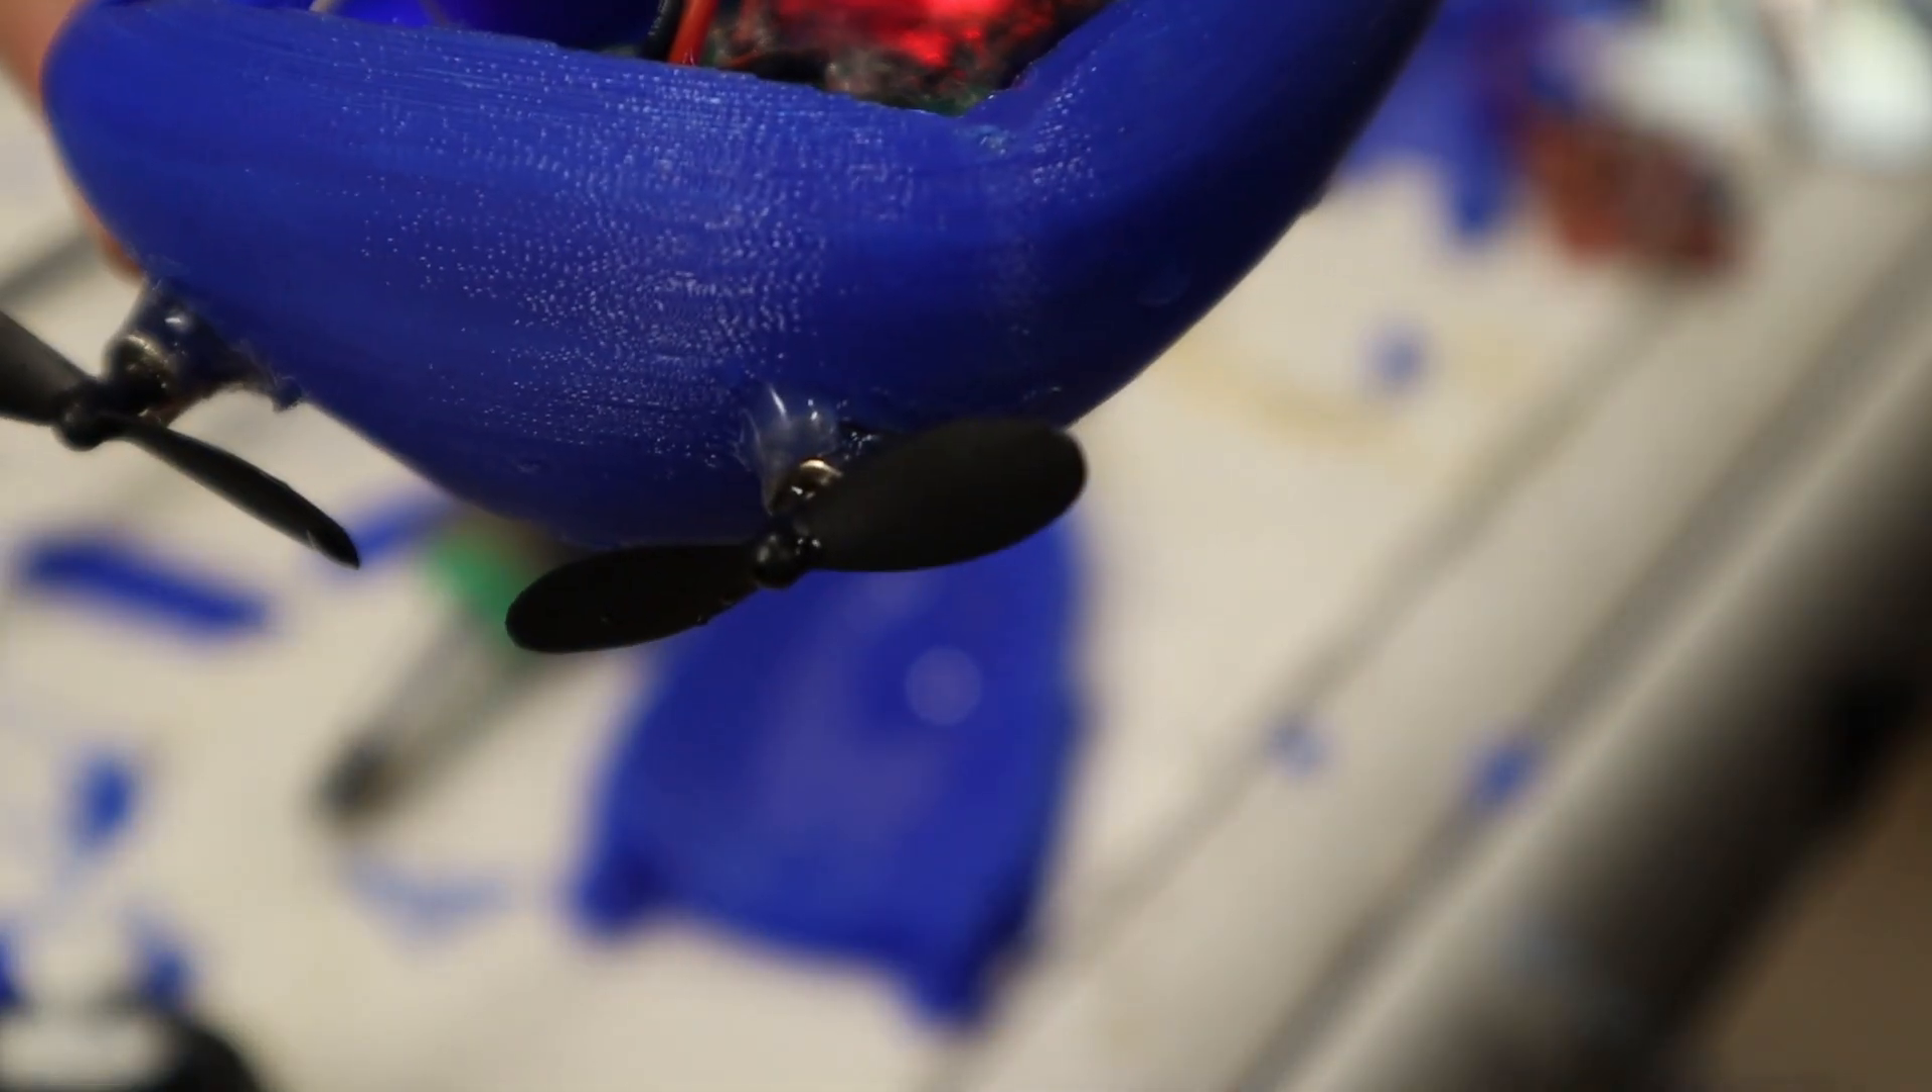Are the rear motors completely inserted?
Yes.